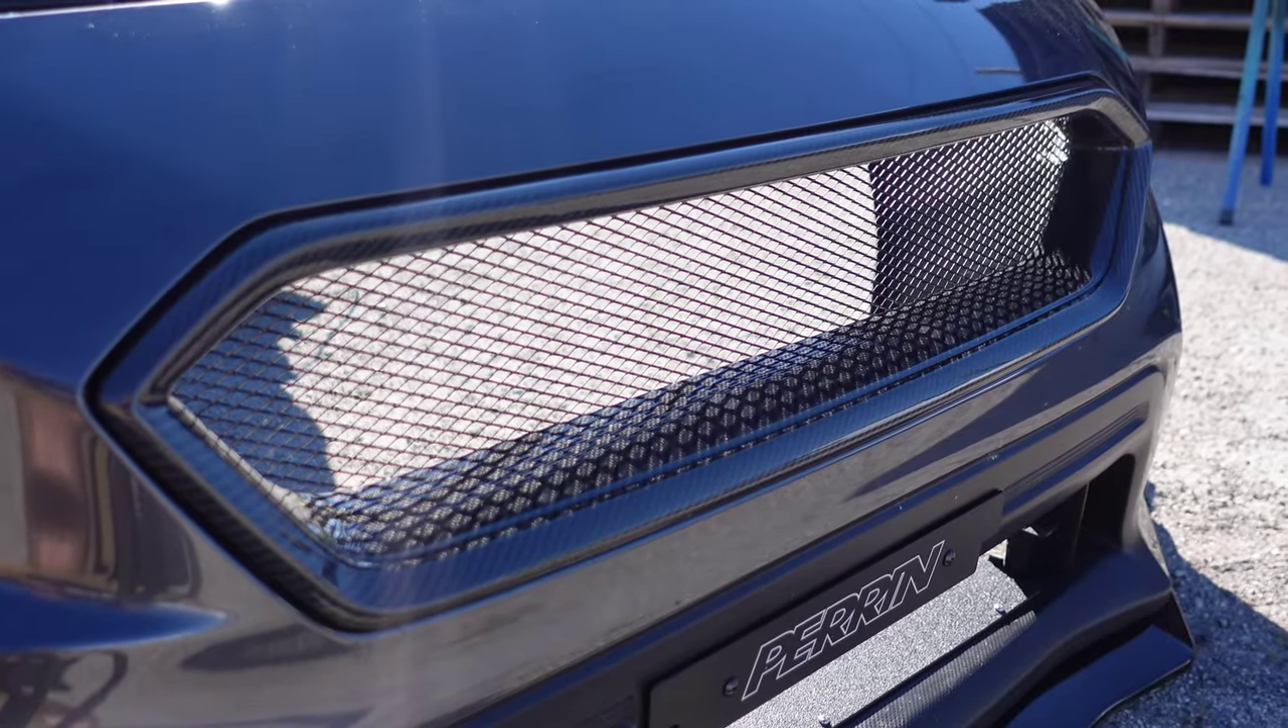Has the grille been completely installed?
Yes.